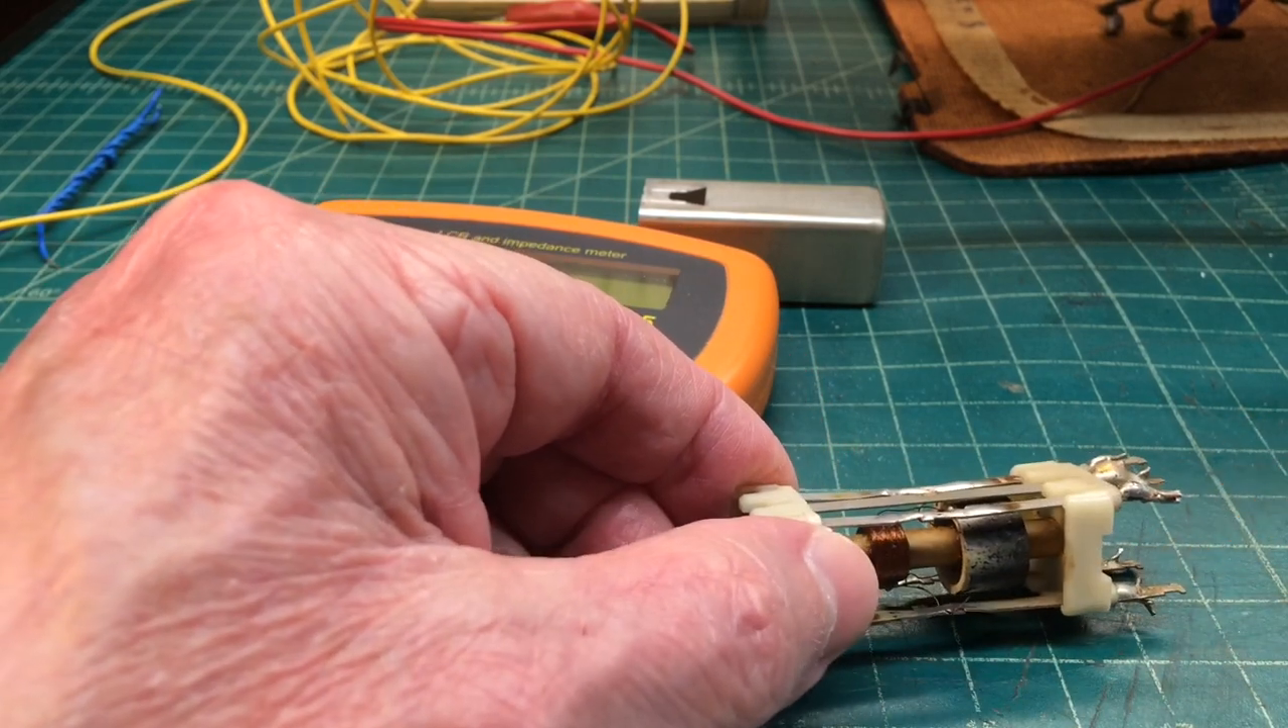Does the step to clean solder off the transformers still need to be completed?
Yes.